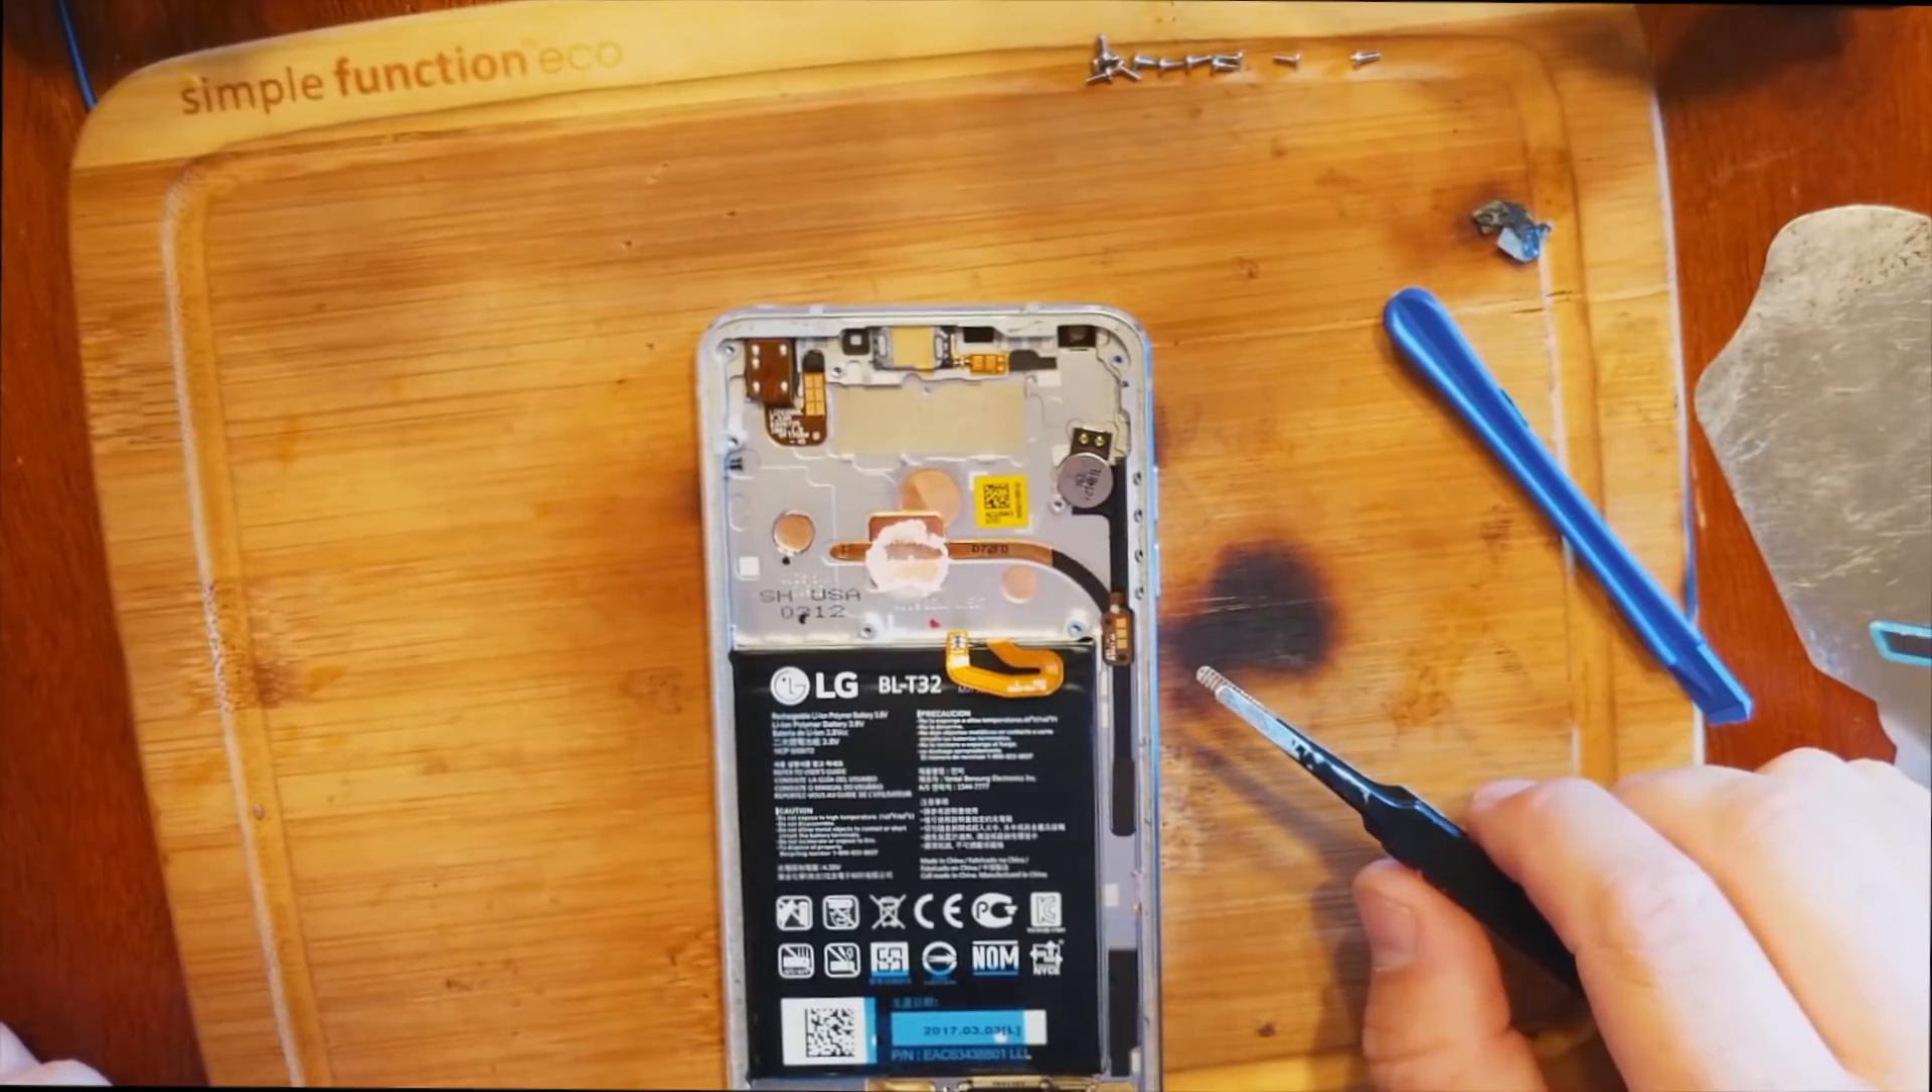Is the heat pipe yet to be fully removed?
Yes.